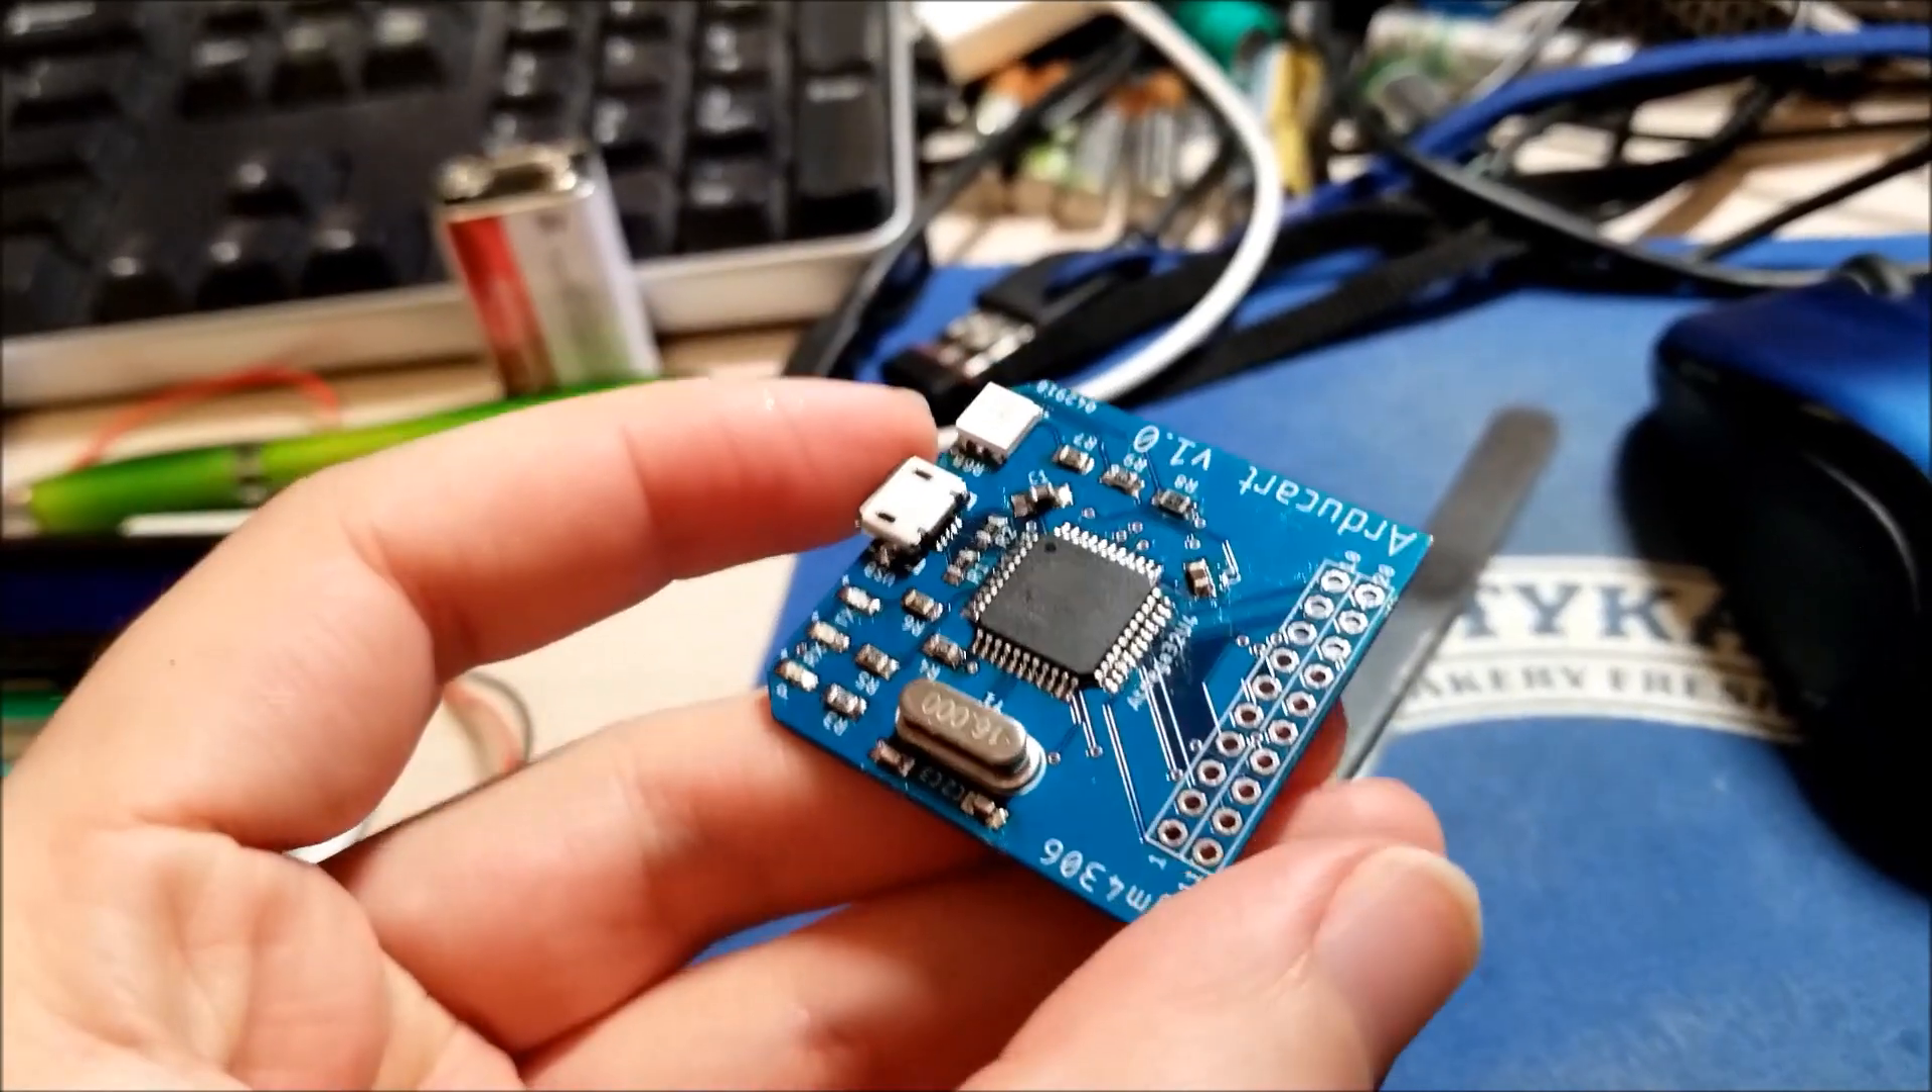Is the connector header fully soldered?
No.